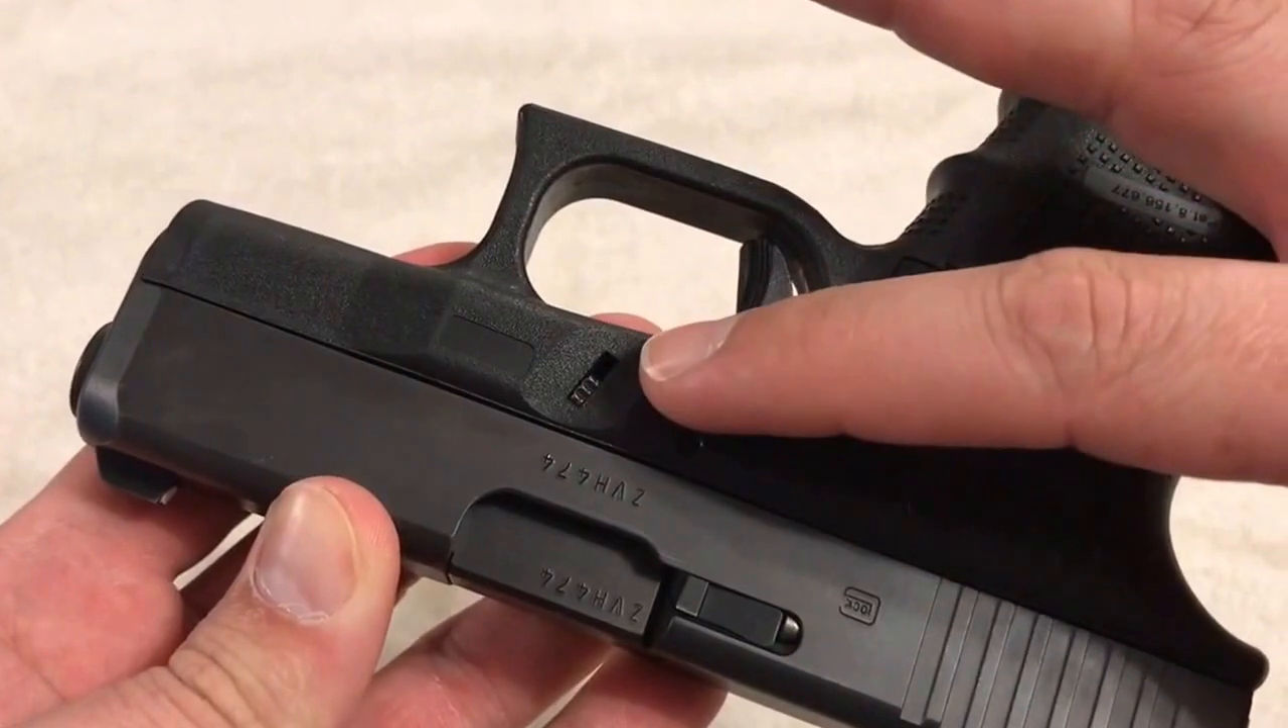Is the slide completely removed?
No.